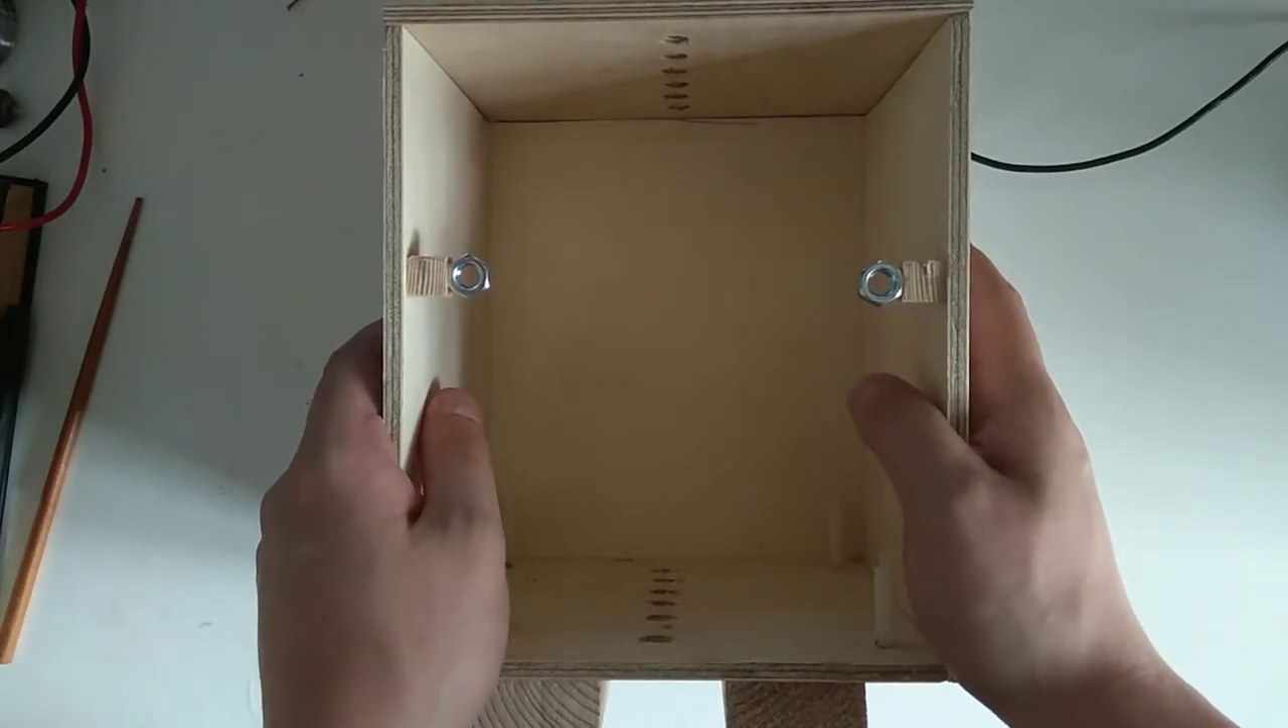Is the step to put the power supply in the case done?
No.